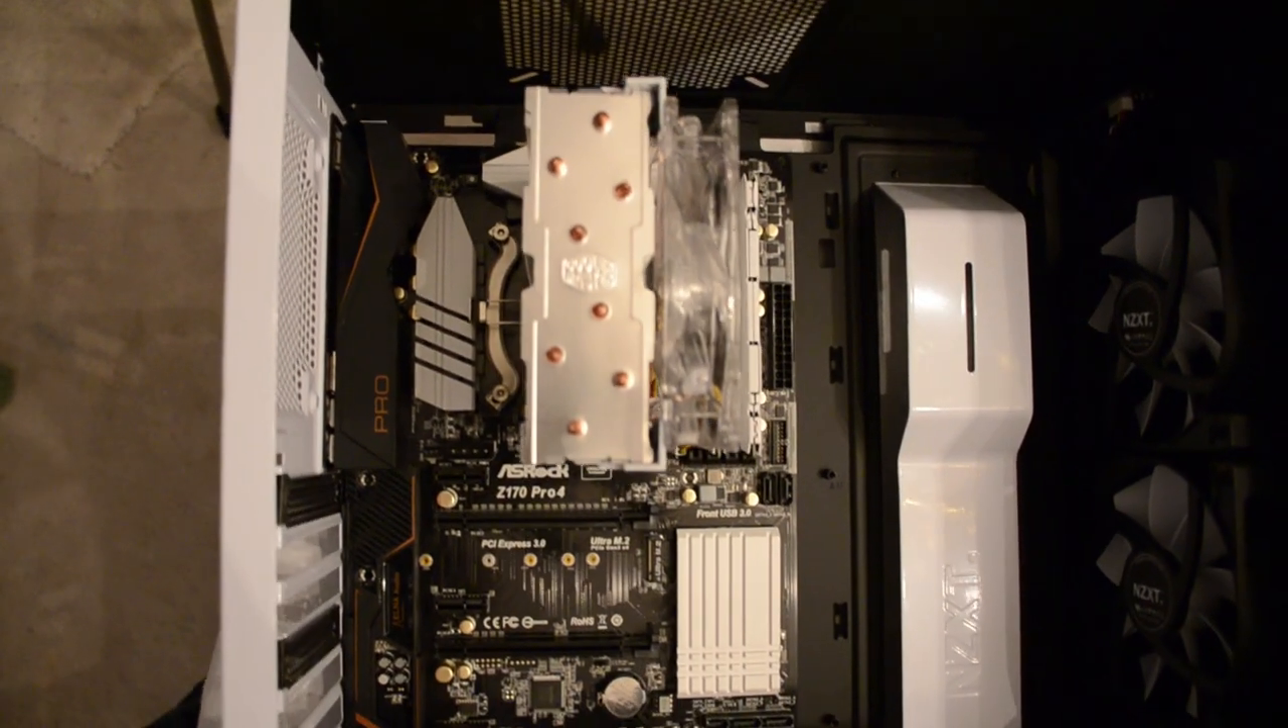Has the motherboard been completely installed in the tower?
Yes.